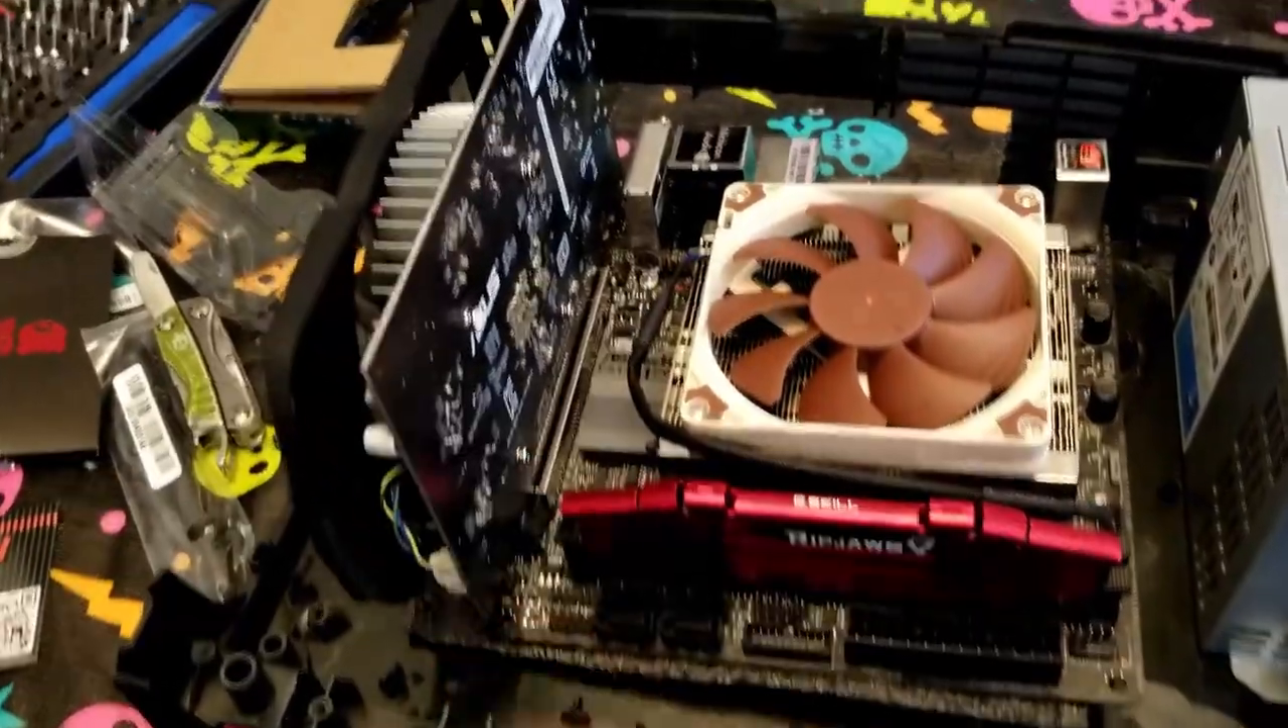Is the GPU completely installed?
Yes.